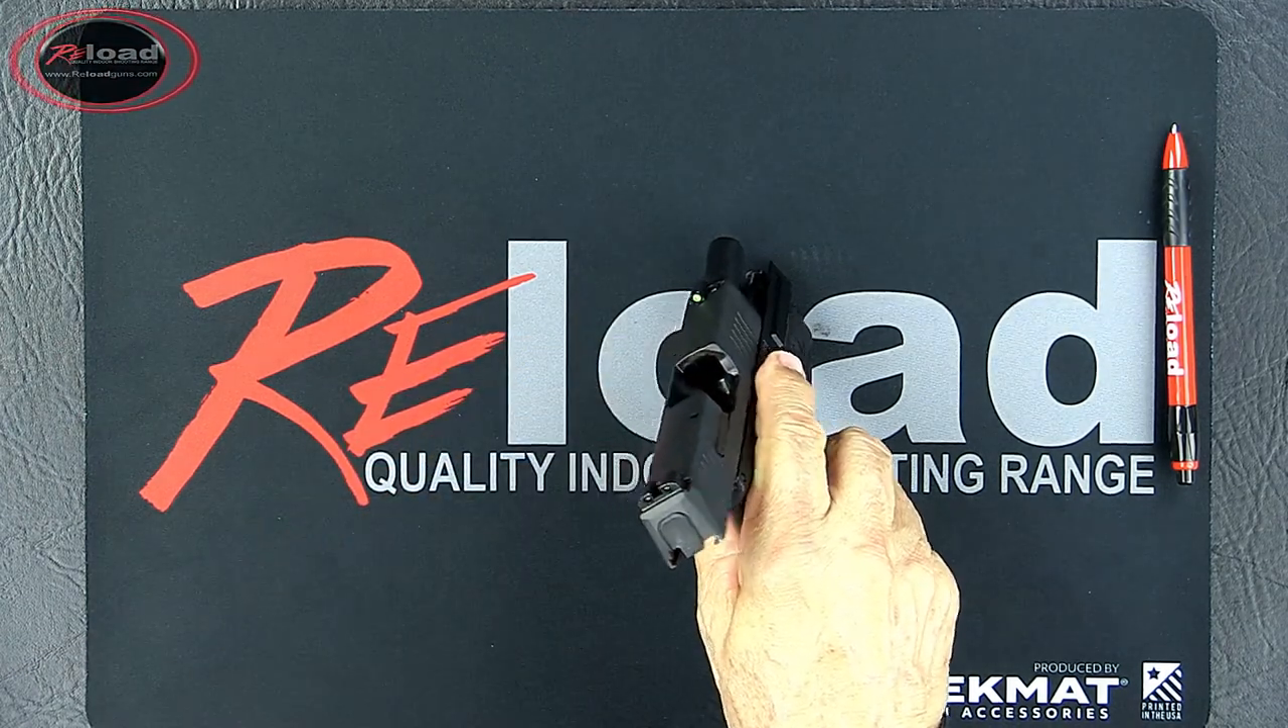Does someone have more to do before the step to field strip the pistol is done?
Yes.